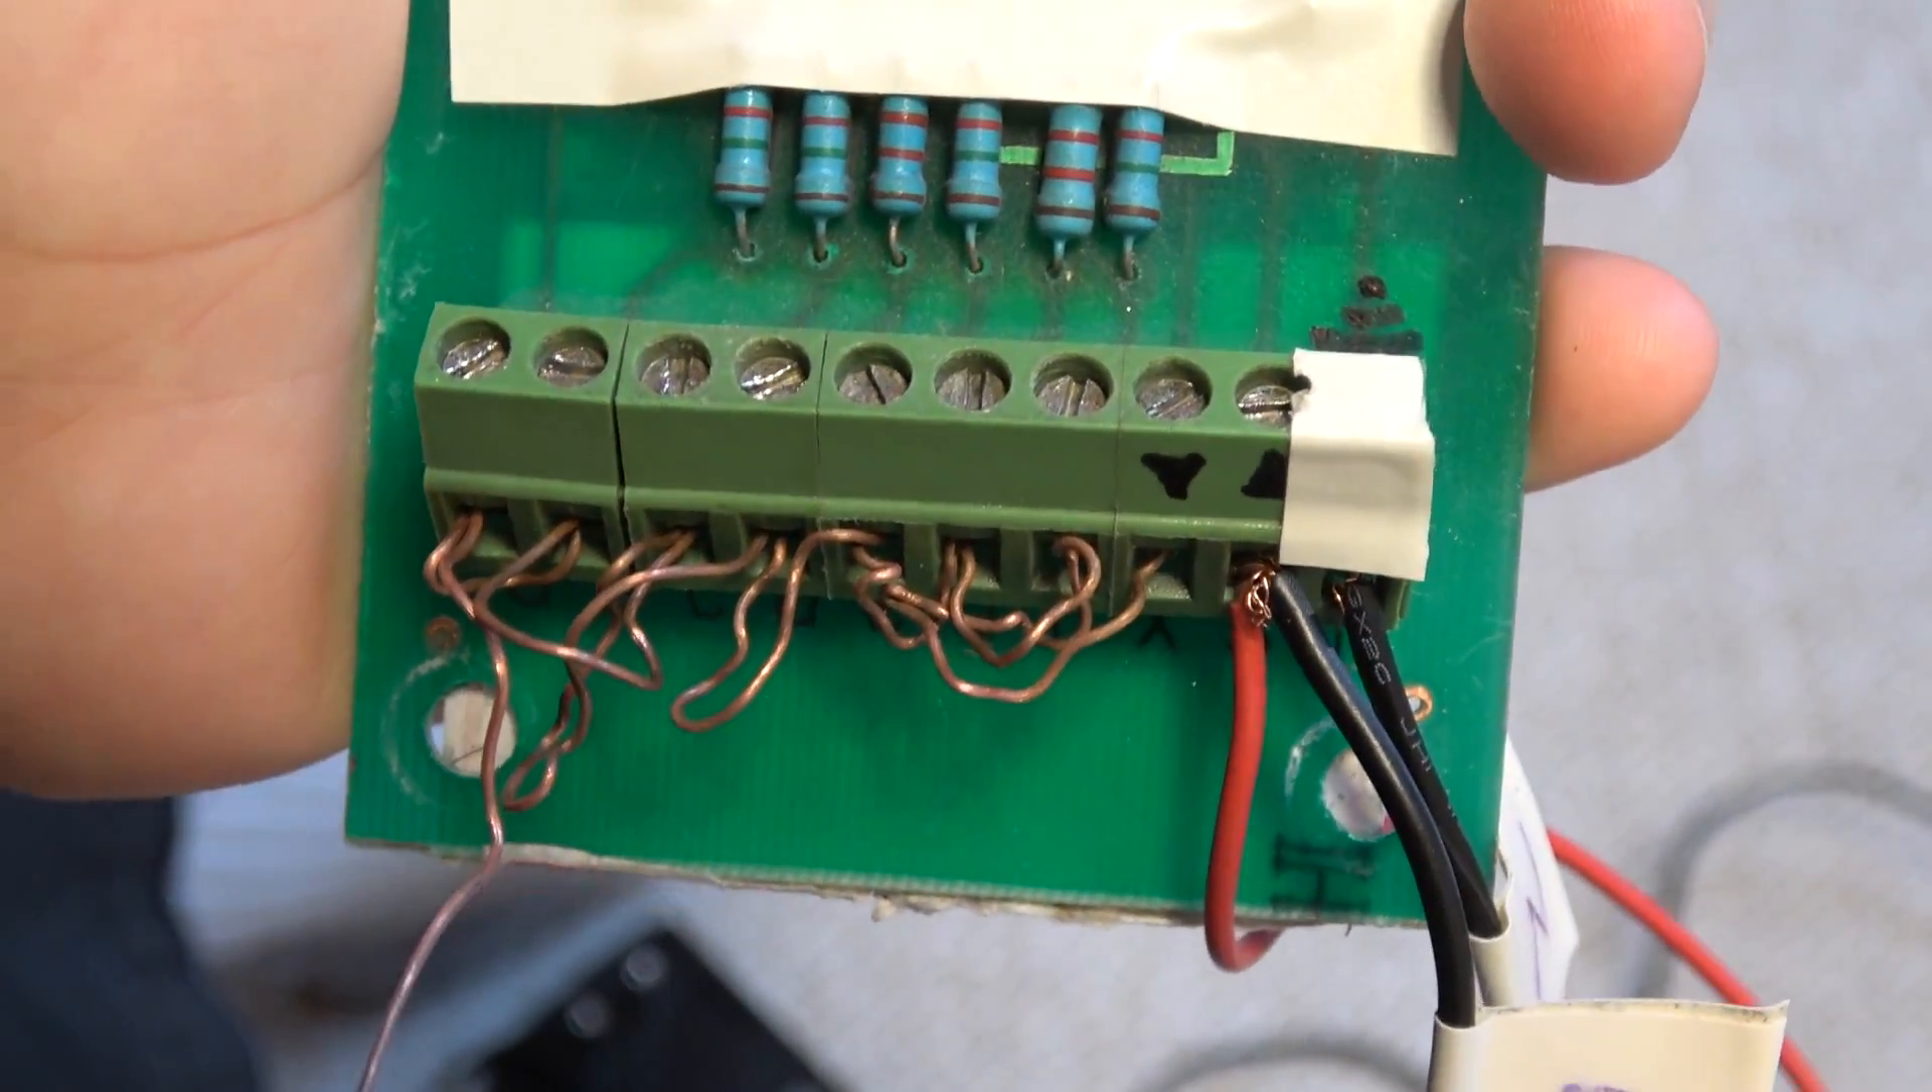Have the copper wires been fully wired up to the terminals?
Yes.